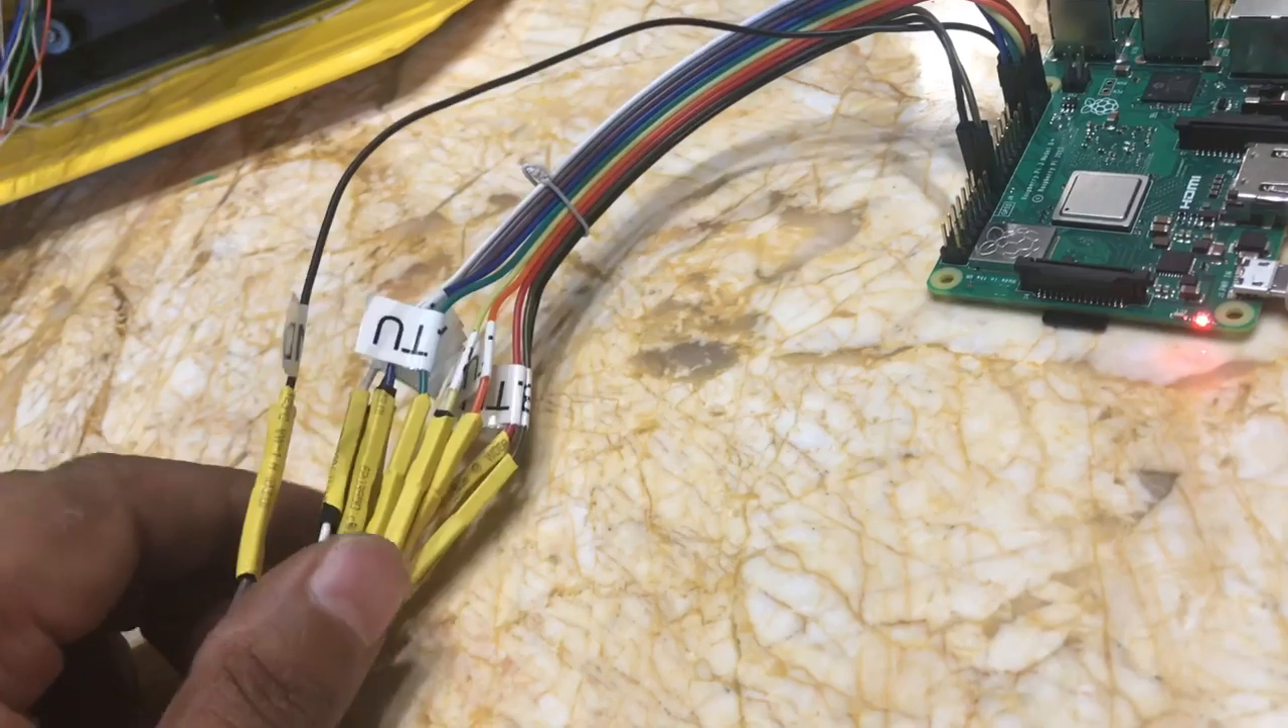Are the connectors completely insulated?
Yes.